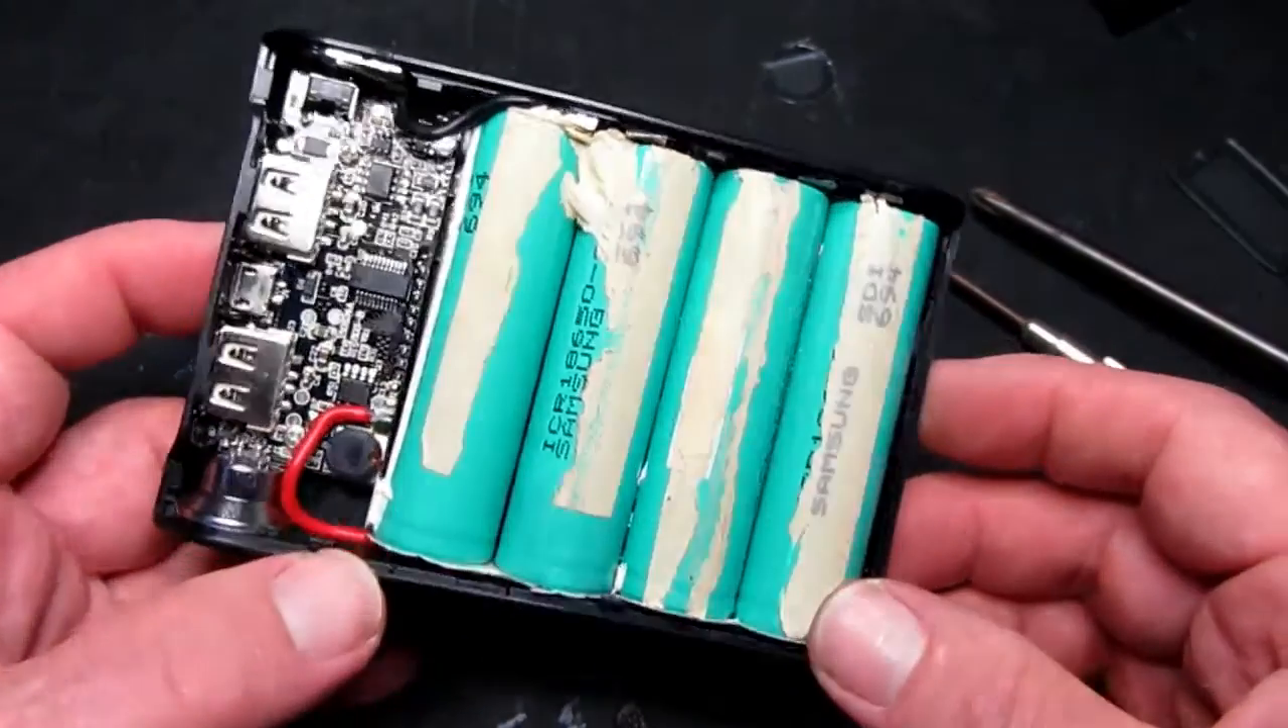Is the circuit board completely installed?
Yes.